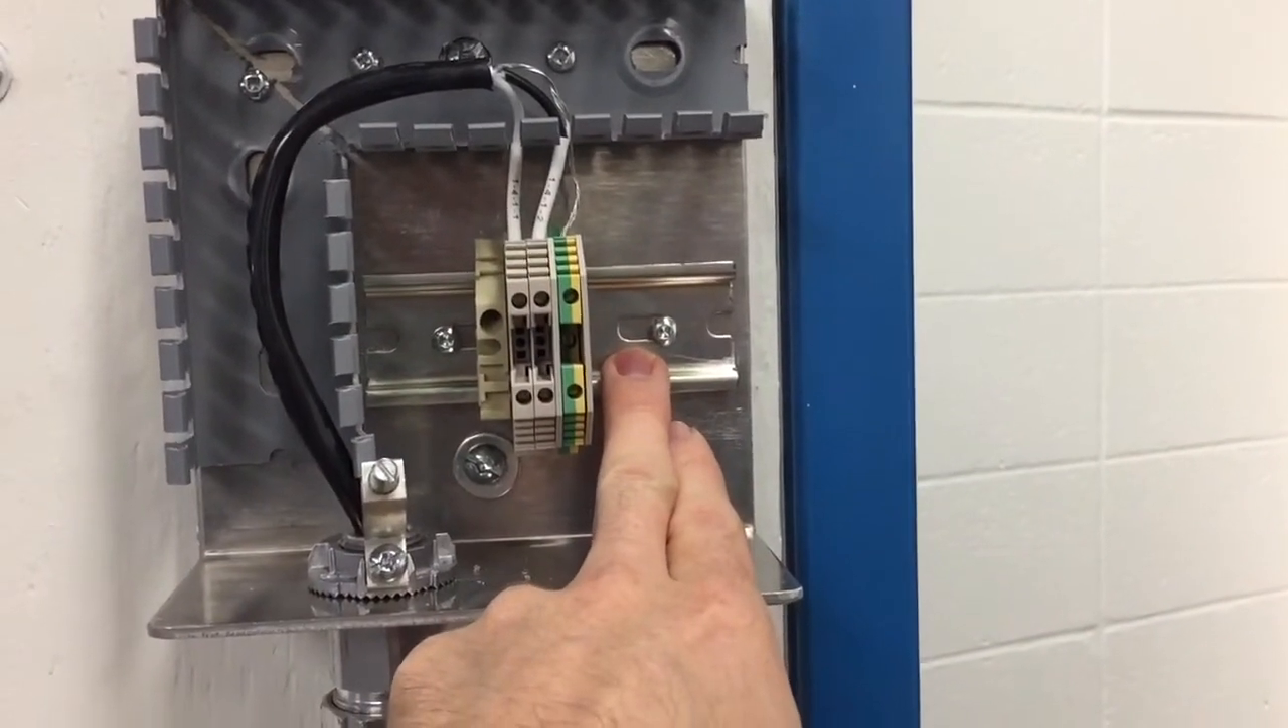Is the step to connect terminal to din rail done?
Yes.